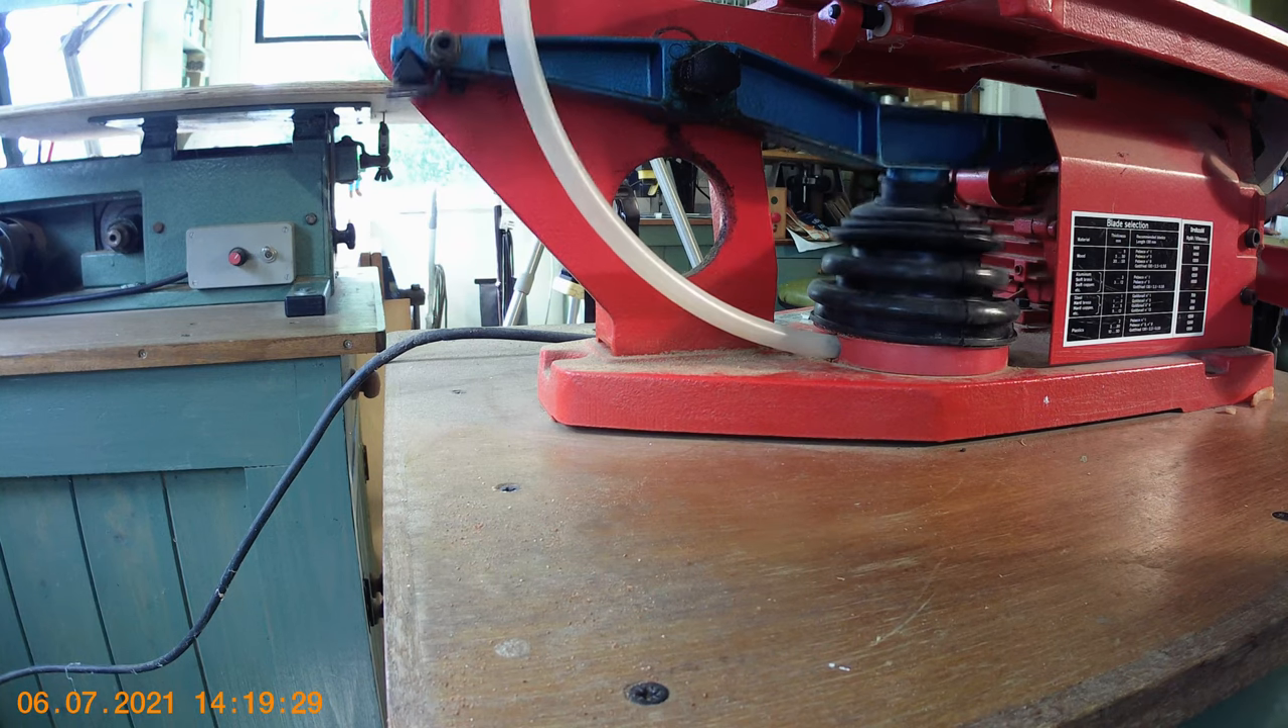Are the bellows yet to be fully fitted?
No.